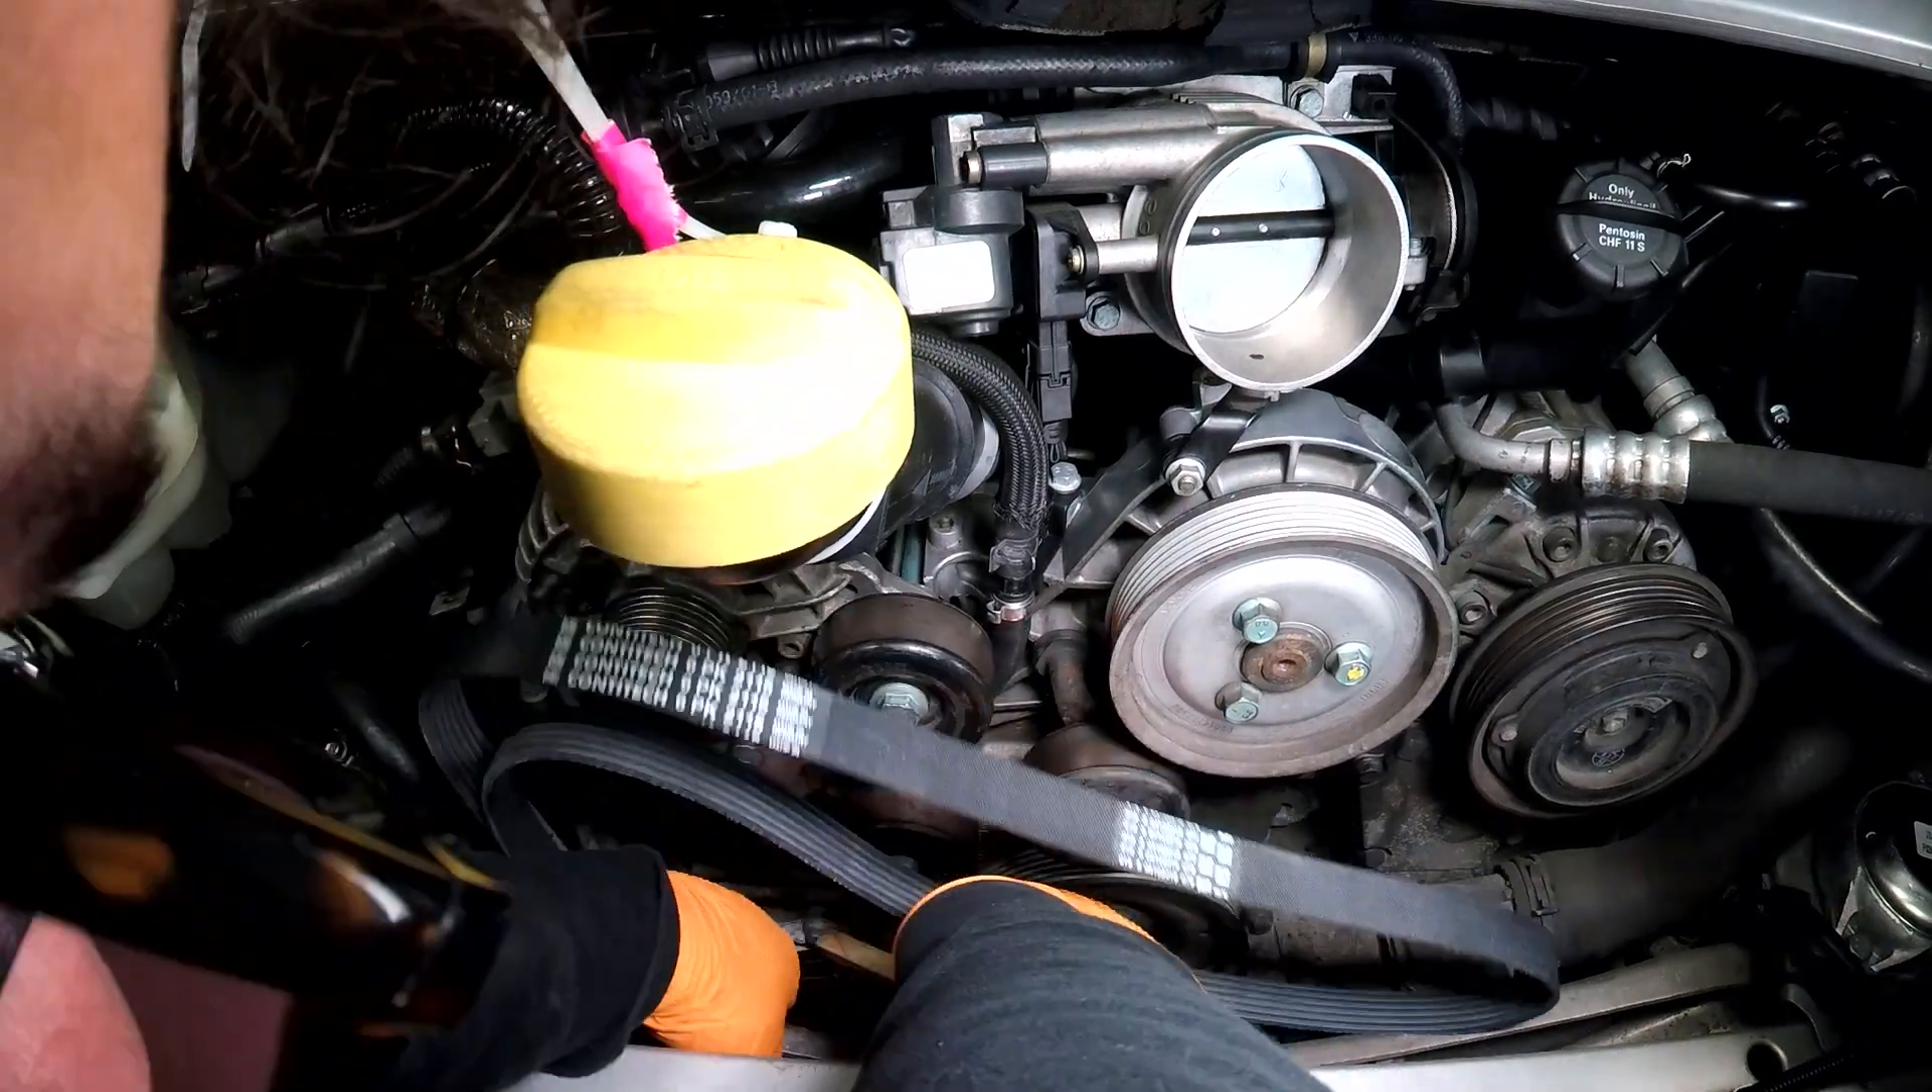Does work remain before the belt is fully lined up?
Yes.